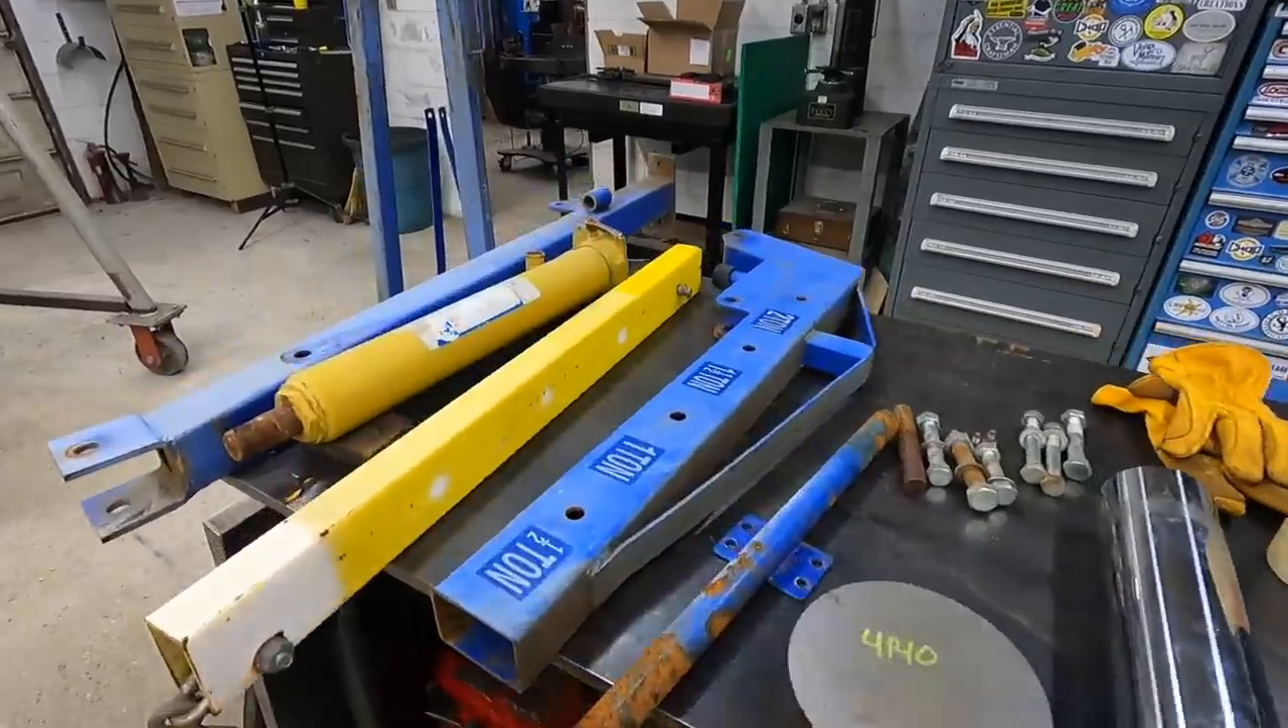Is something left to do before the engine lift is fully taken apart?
No.